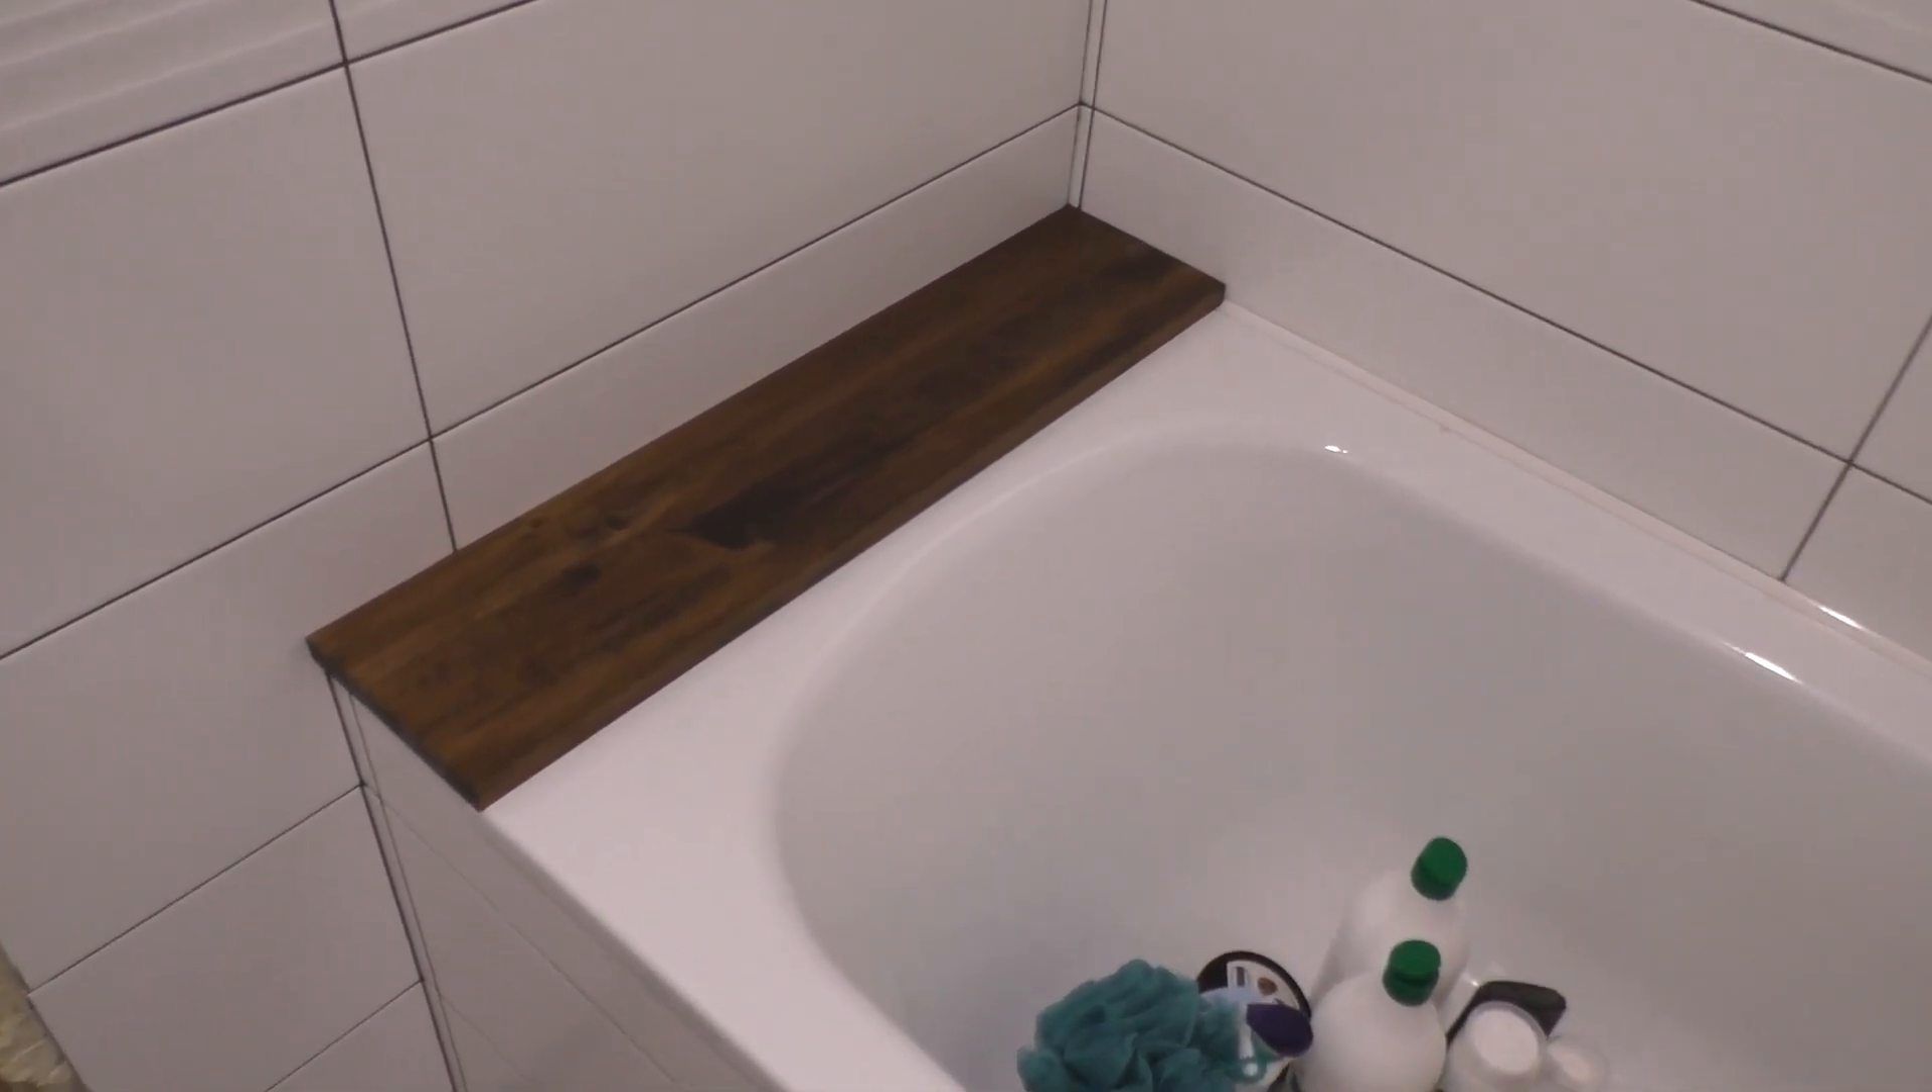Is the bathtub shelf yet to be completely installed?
No.